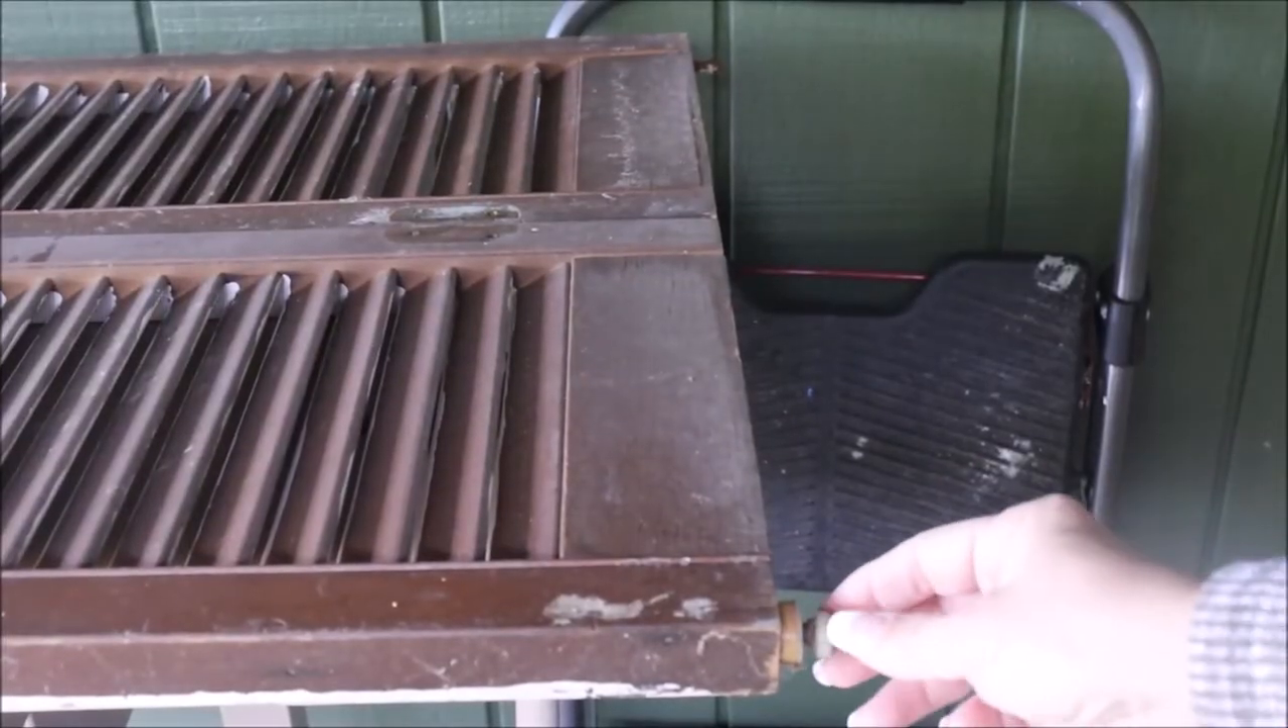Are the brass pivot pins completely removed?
No.